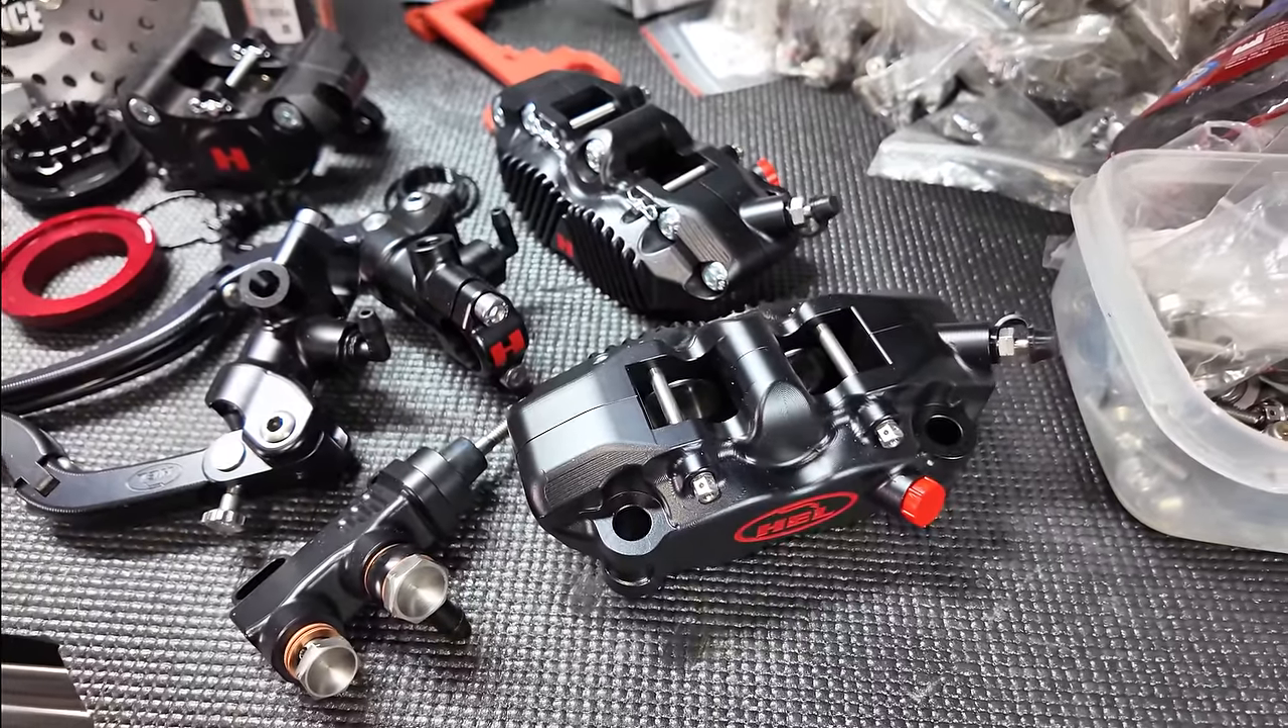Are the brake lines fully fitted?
No.